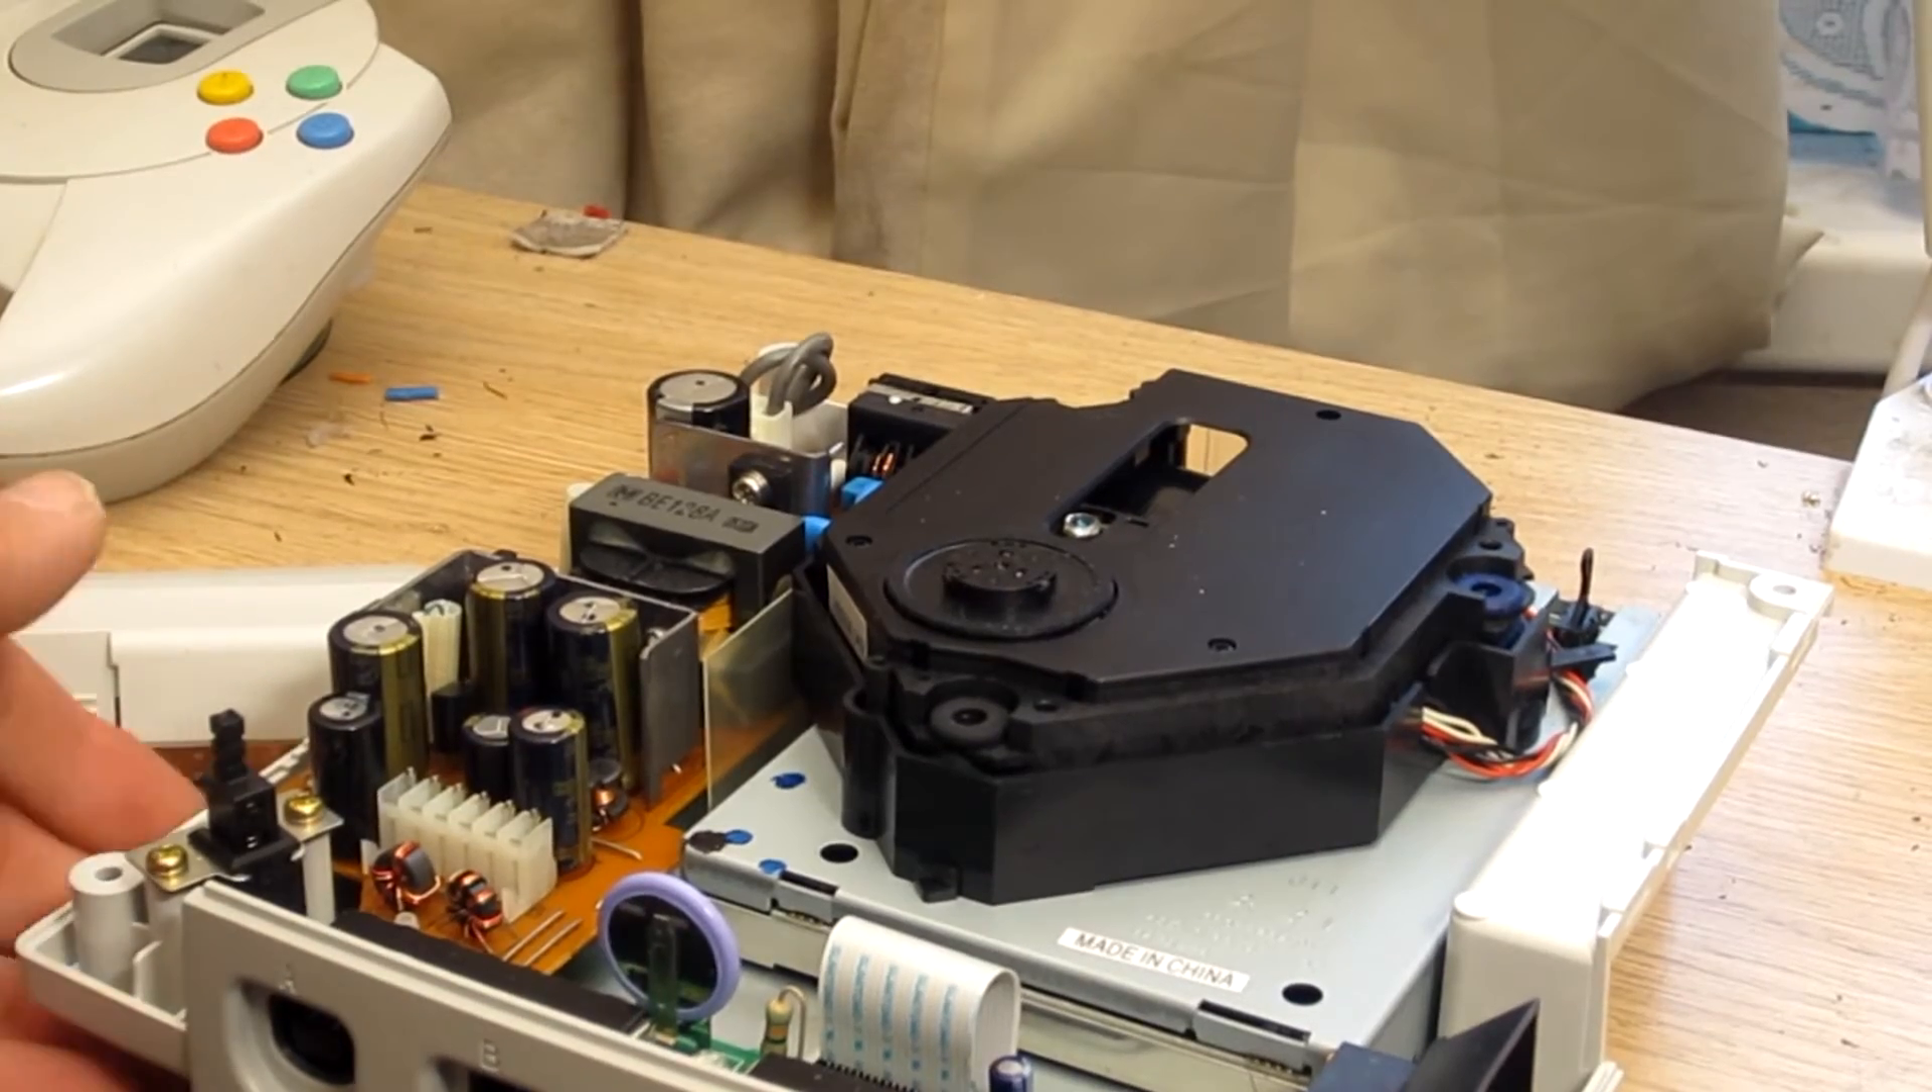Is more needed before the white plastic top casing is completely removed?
No.